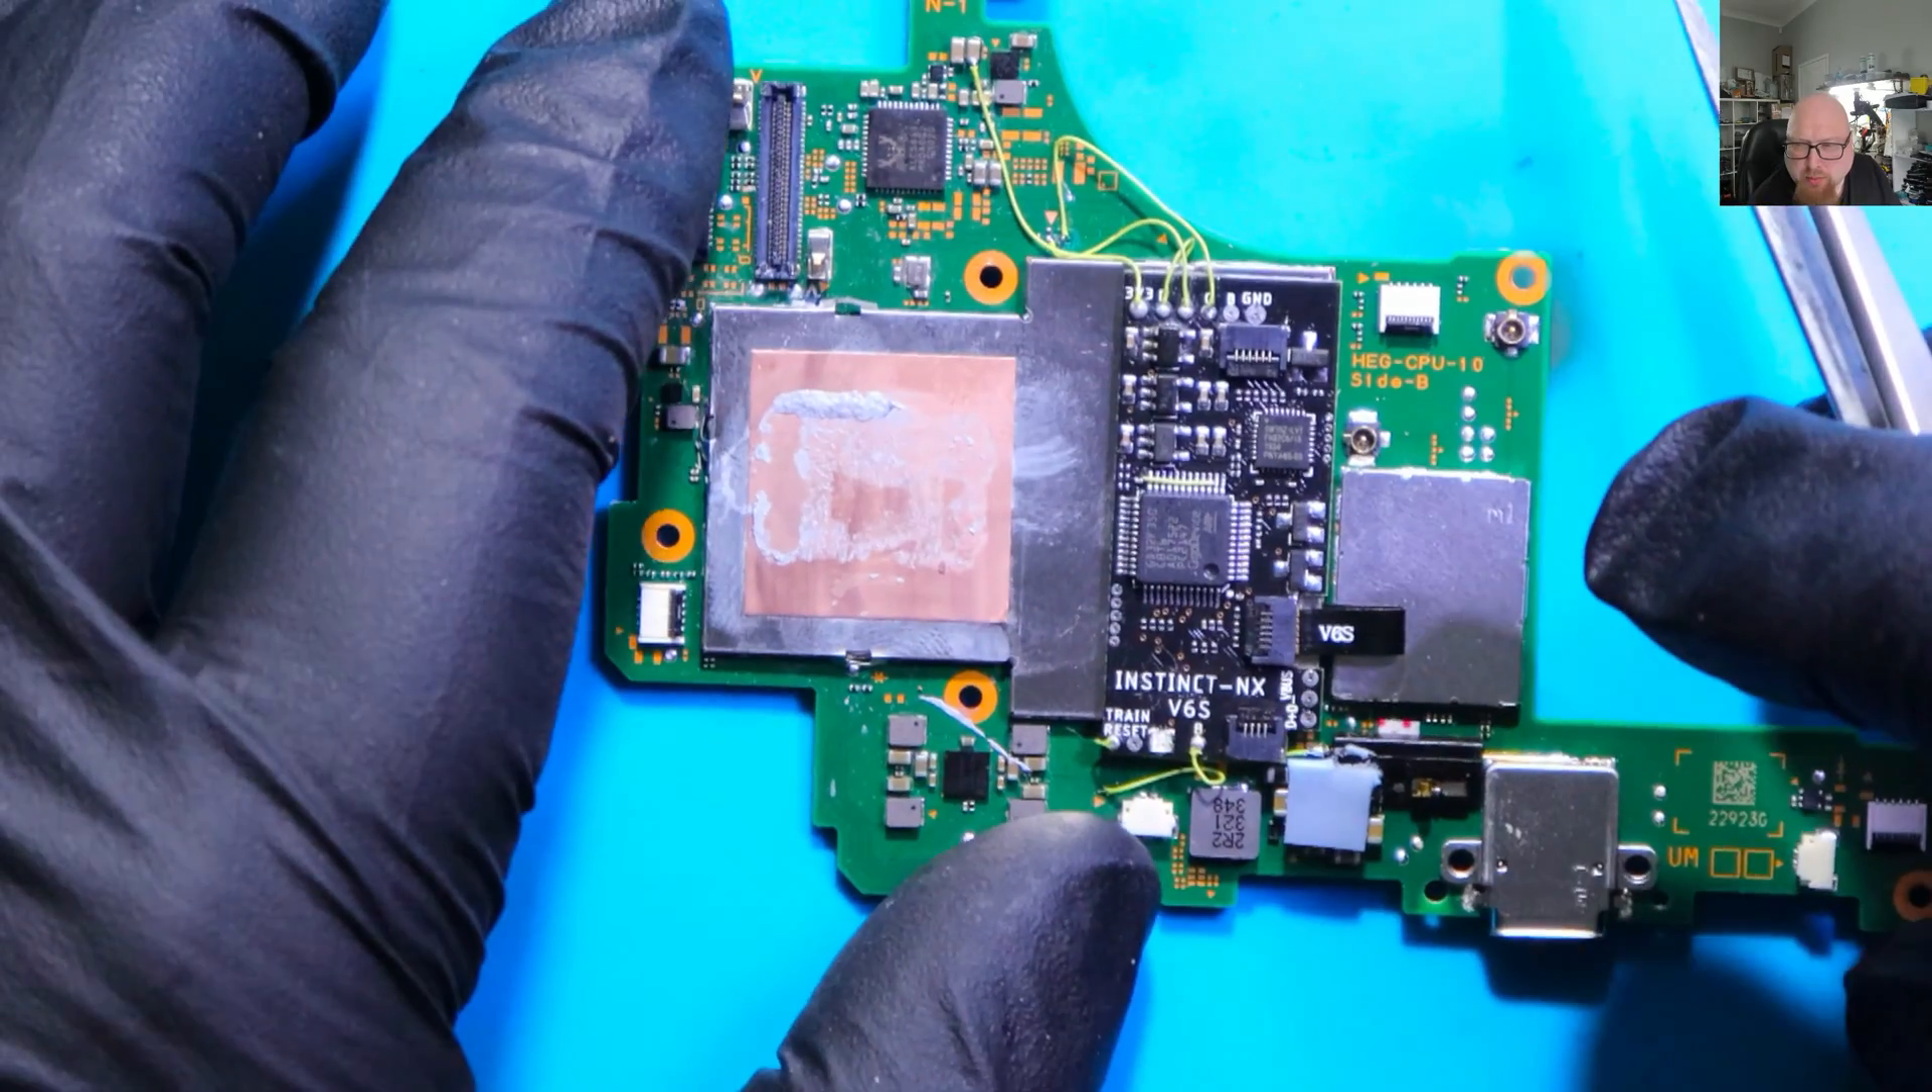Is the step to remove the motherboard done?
Yes.